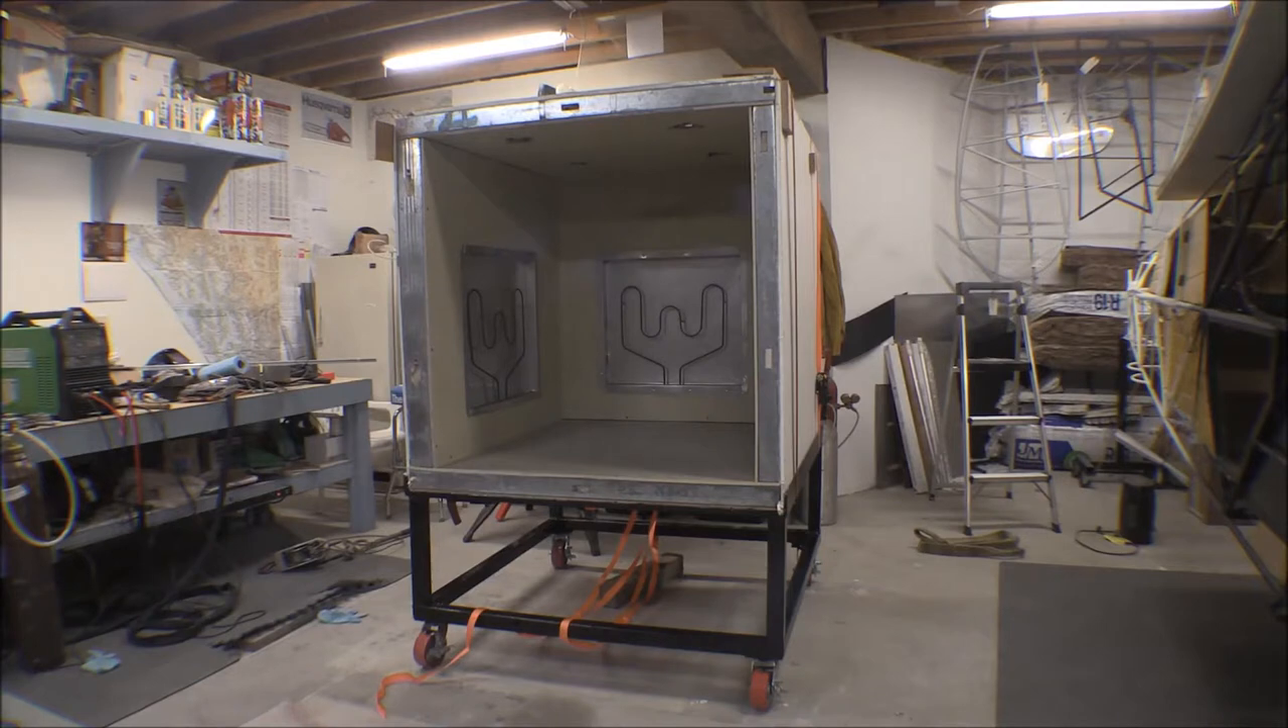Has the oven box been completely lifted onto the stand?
Yes.